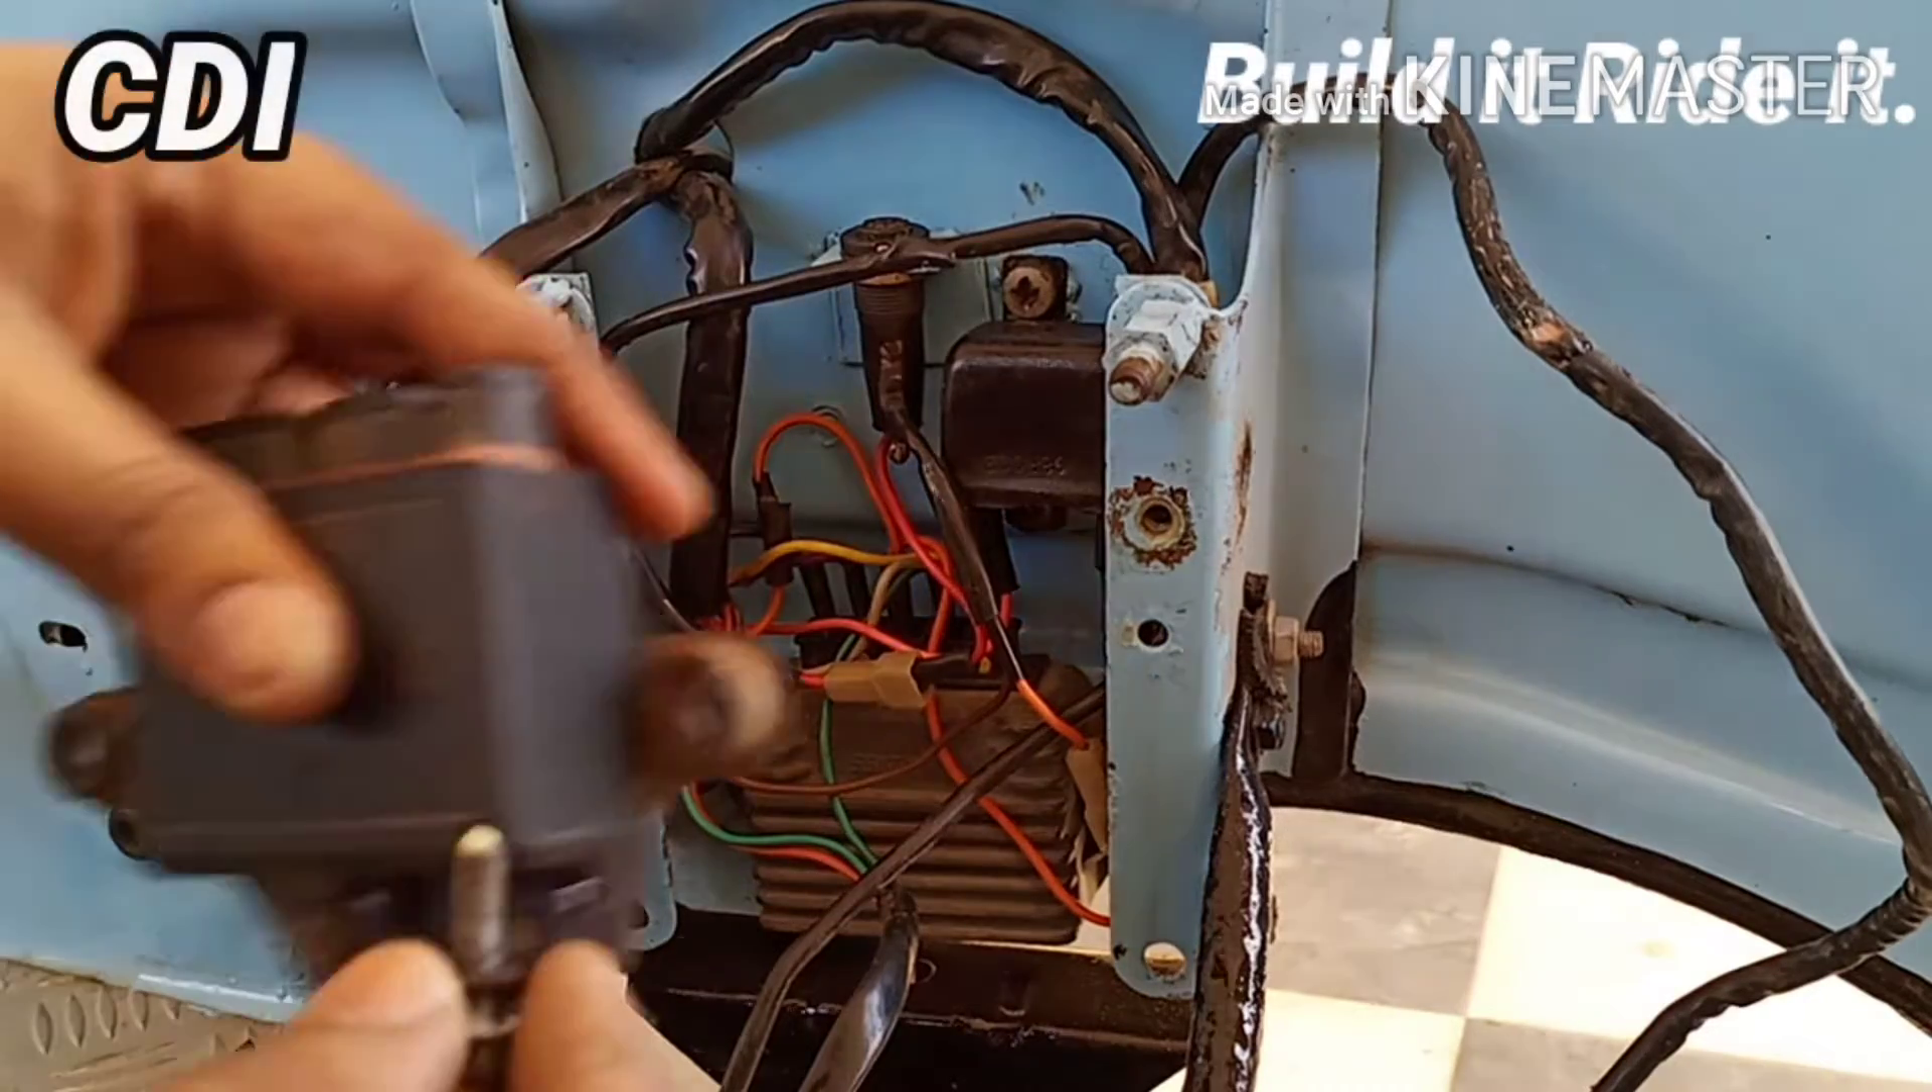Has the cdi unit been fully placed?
No.